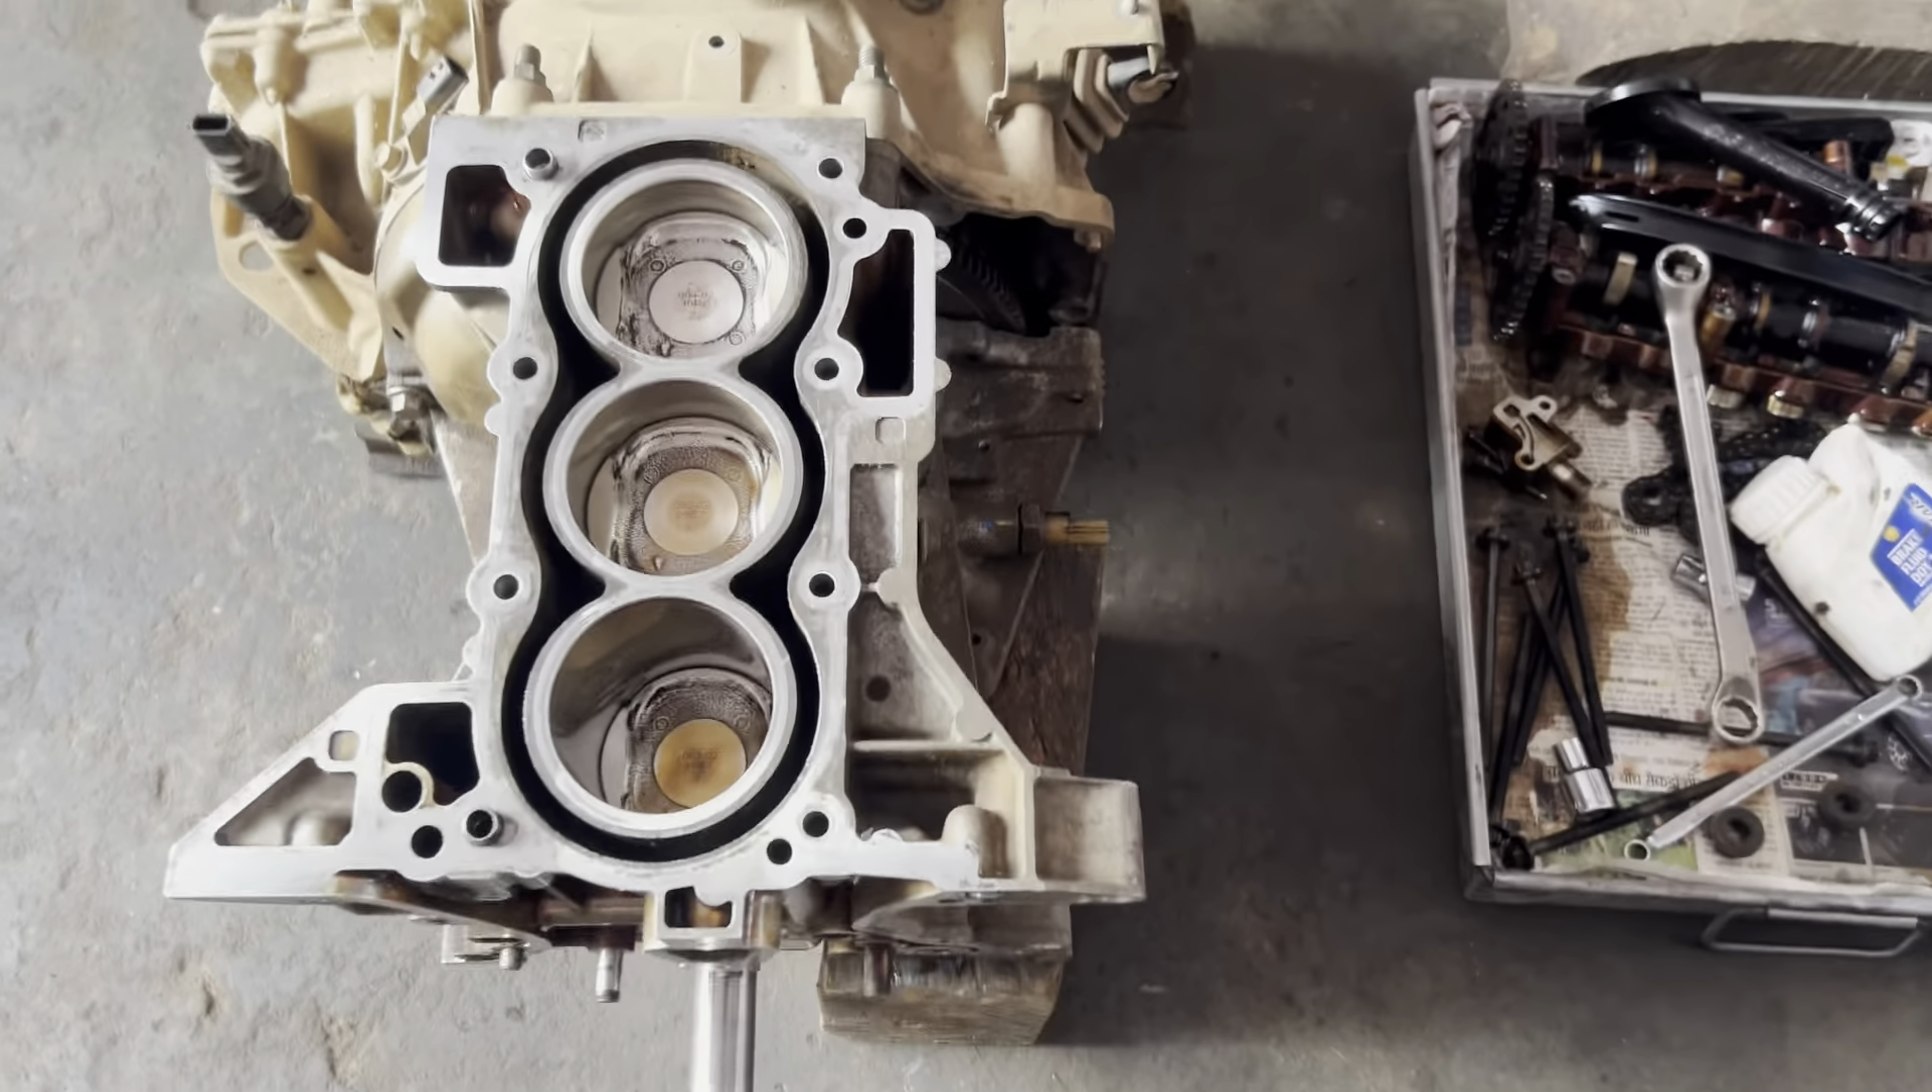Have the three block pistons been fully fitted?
Yes.